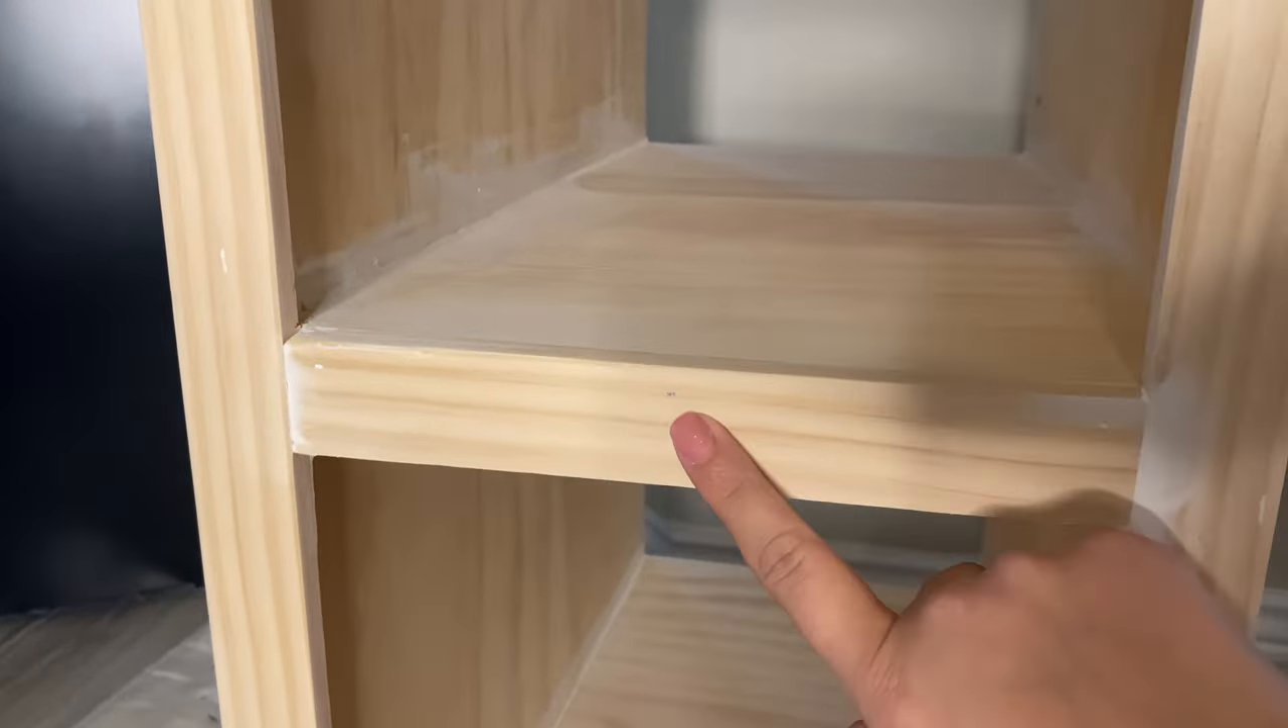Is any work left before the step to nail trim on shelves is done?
No.